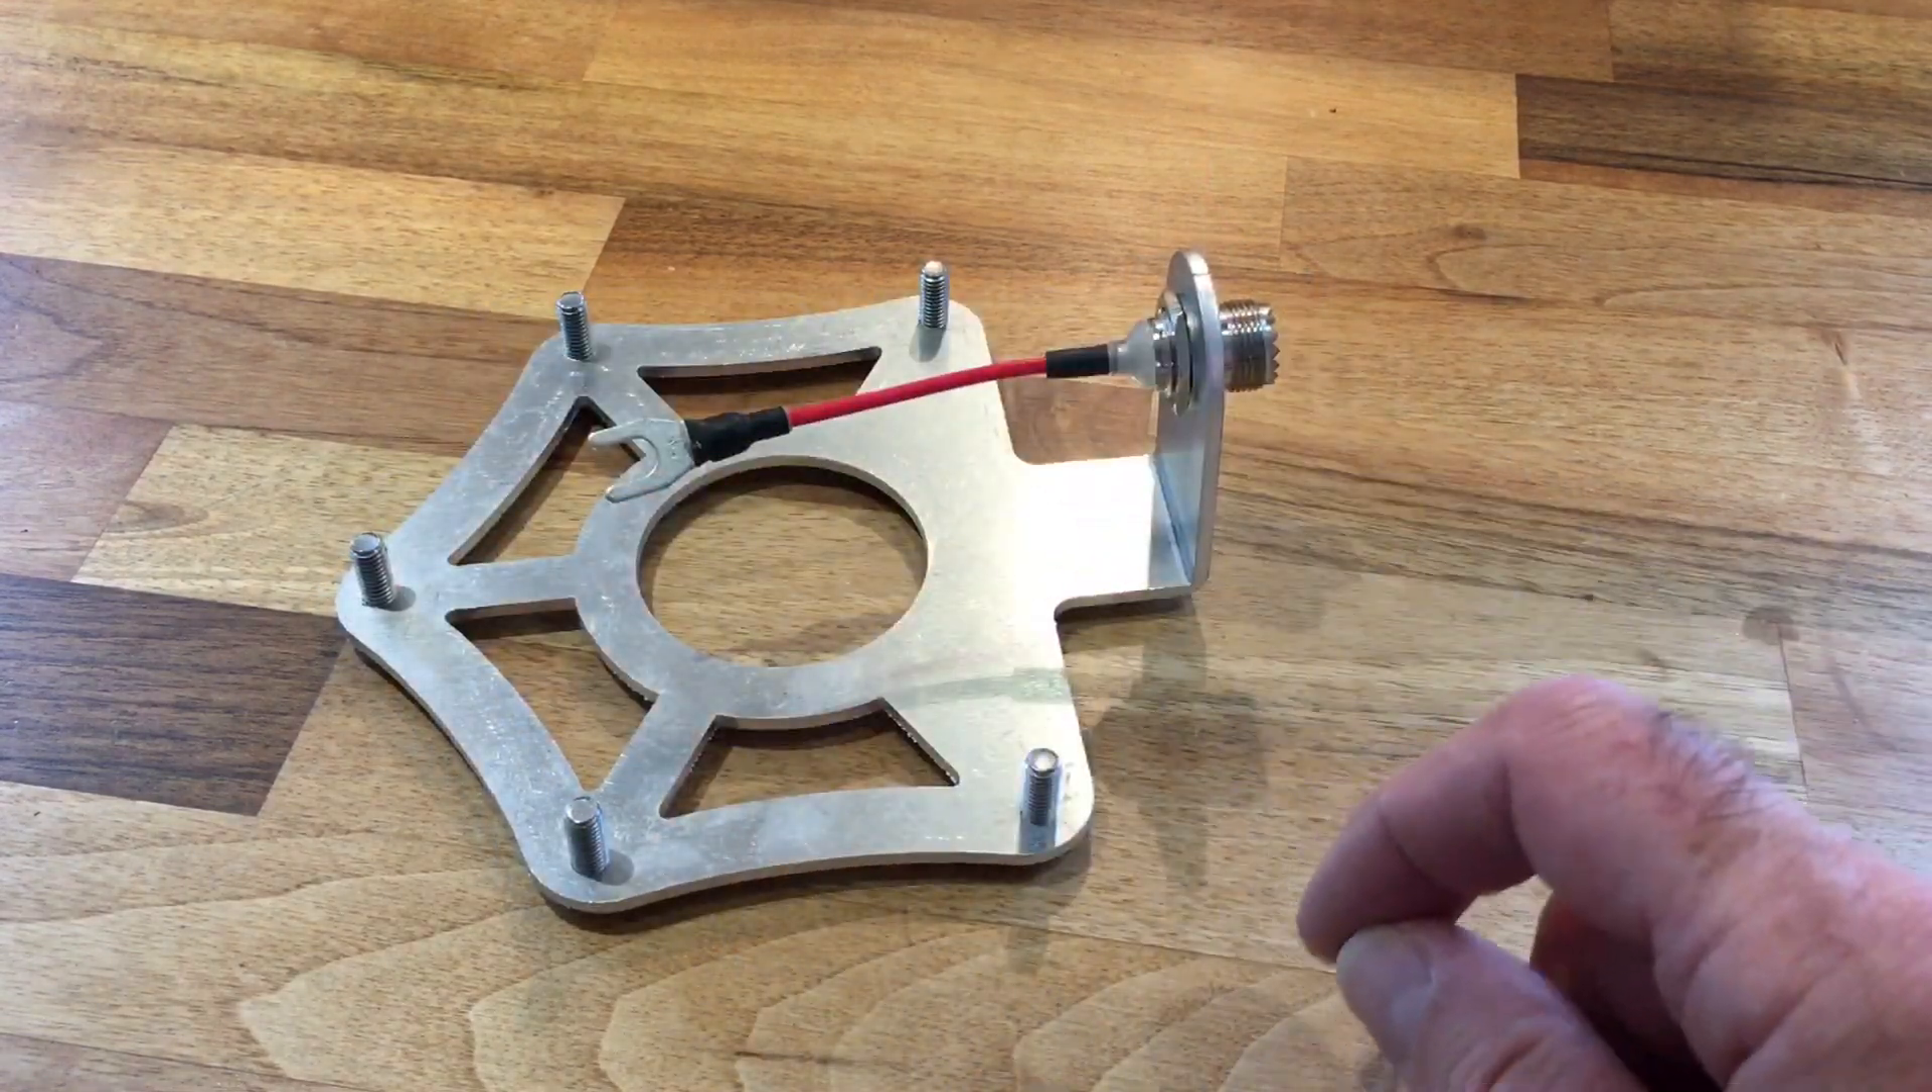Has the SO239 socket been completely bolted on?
Yes.